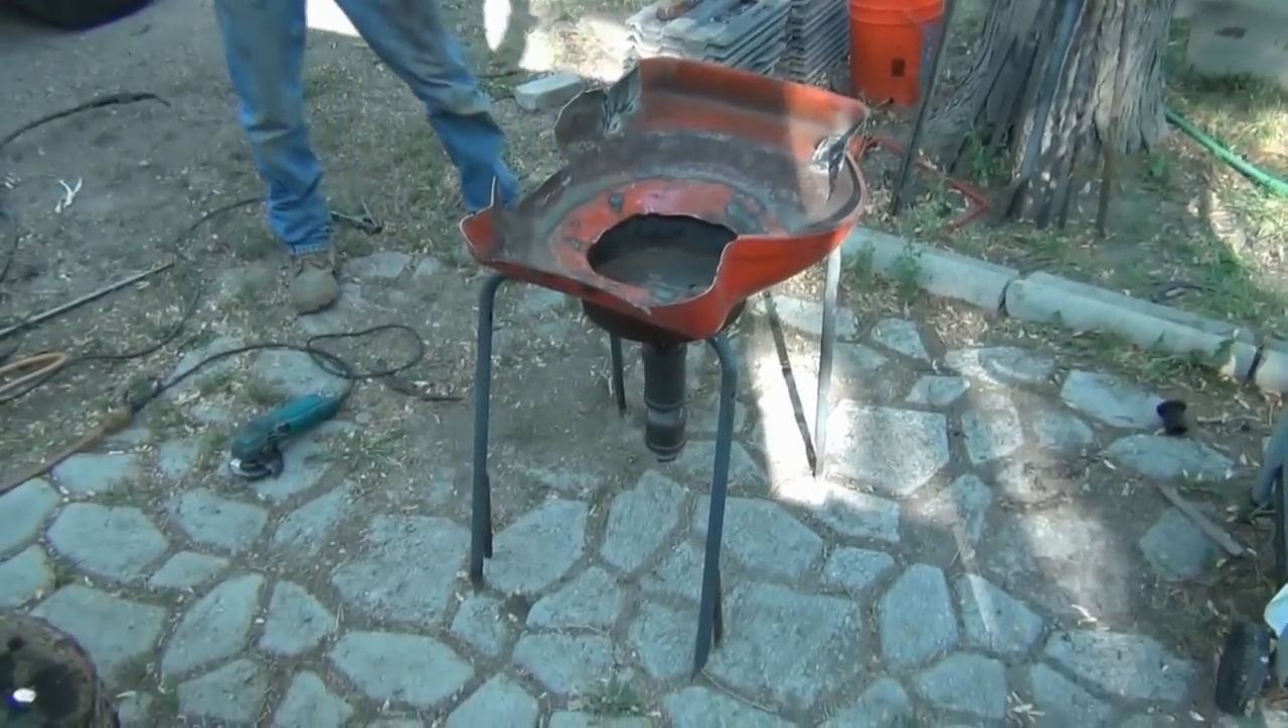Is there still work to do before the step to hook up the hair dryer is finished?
Yes.